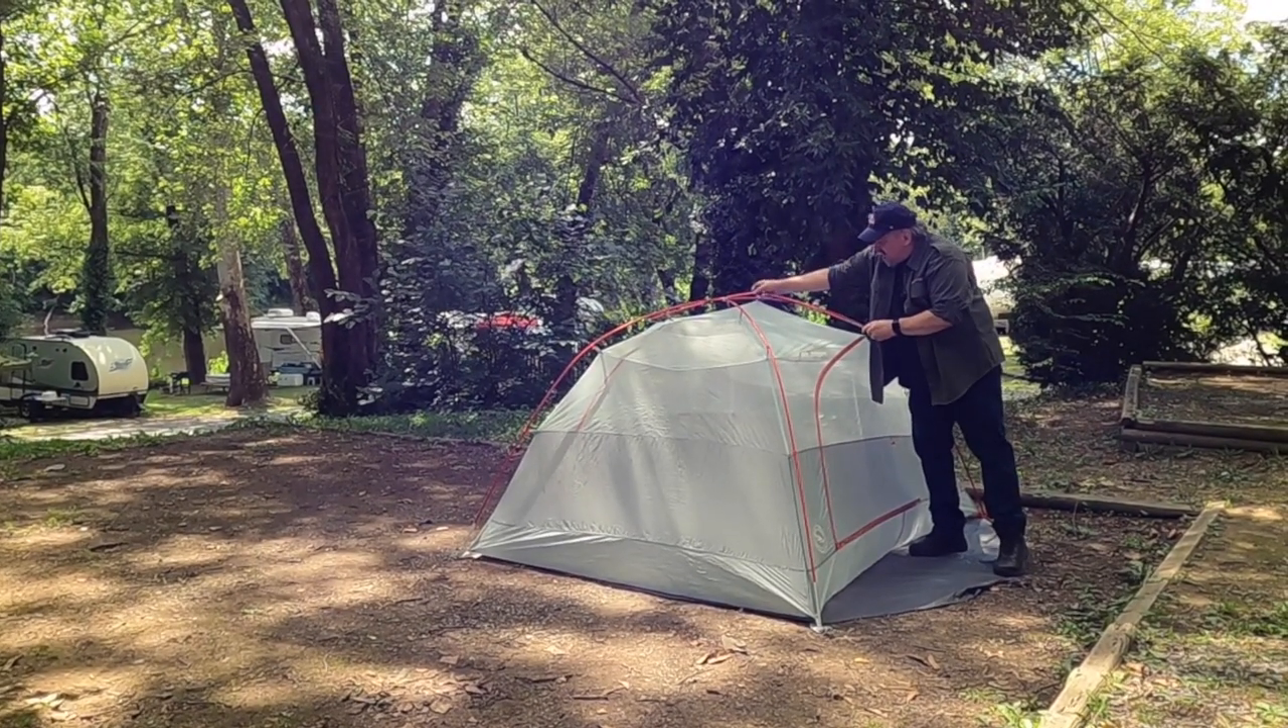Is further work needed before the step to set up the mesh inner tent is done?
Yes.